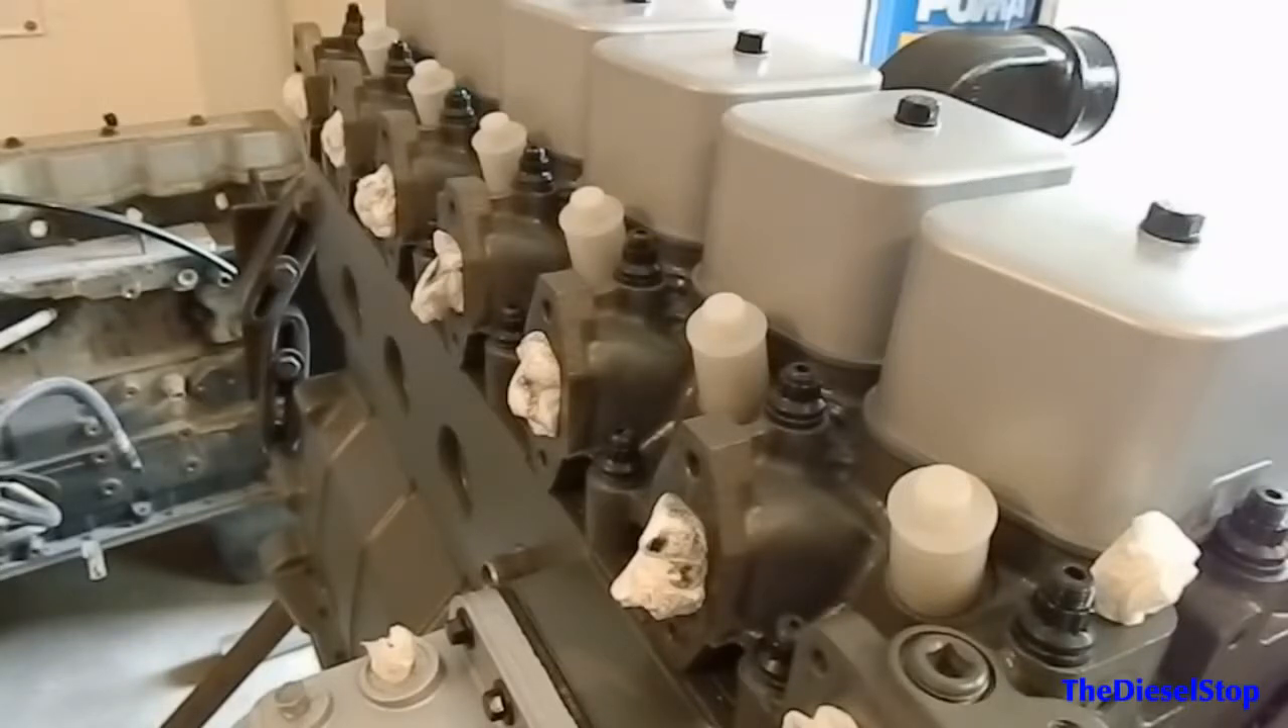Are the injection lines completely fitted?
No.